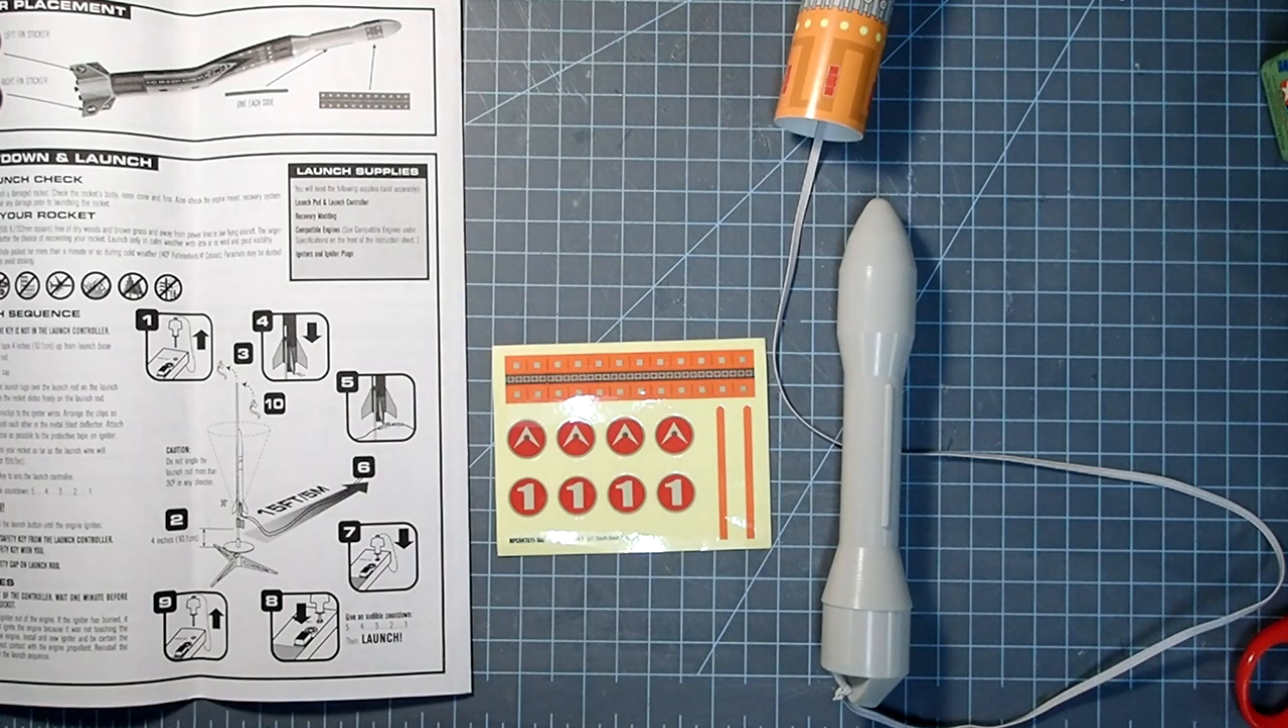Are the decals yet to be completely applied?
Yes.